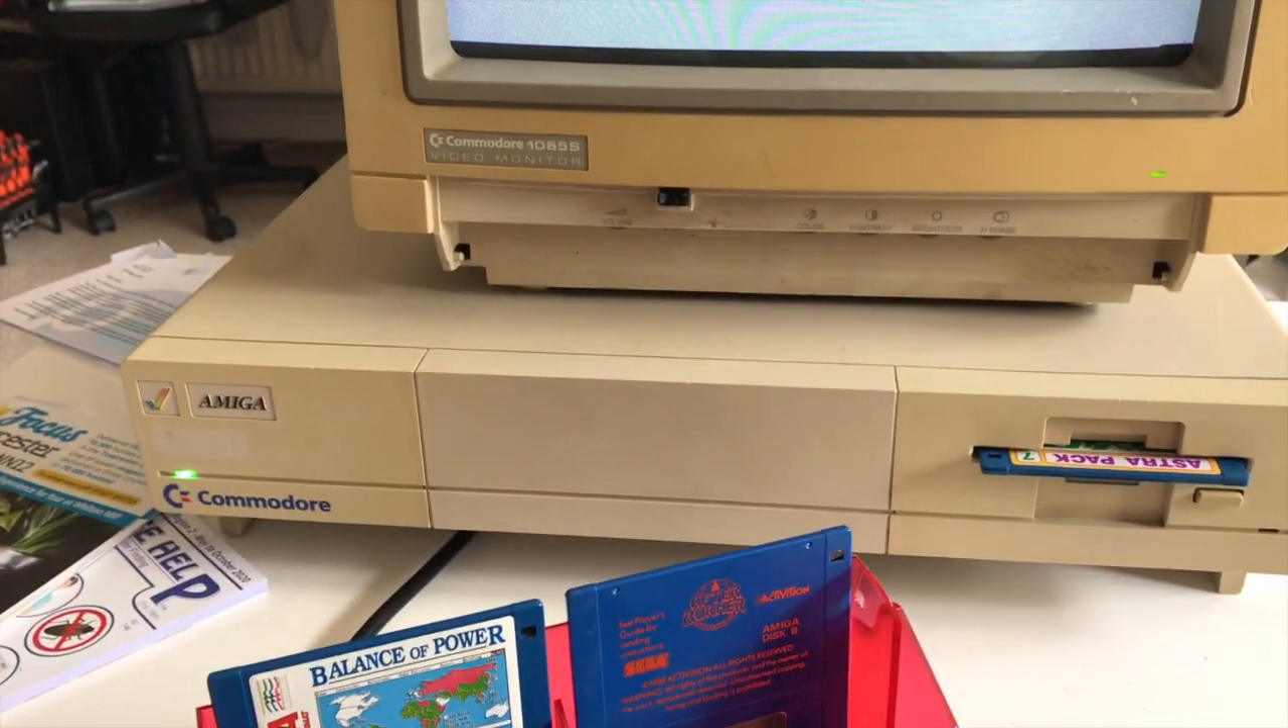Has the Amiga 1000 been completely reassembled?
Yes.